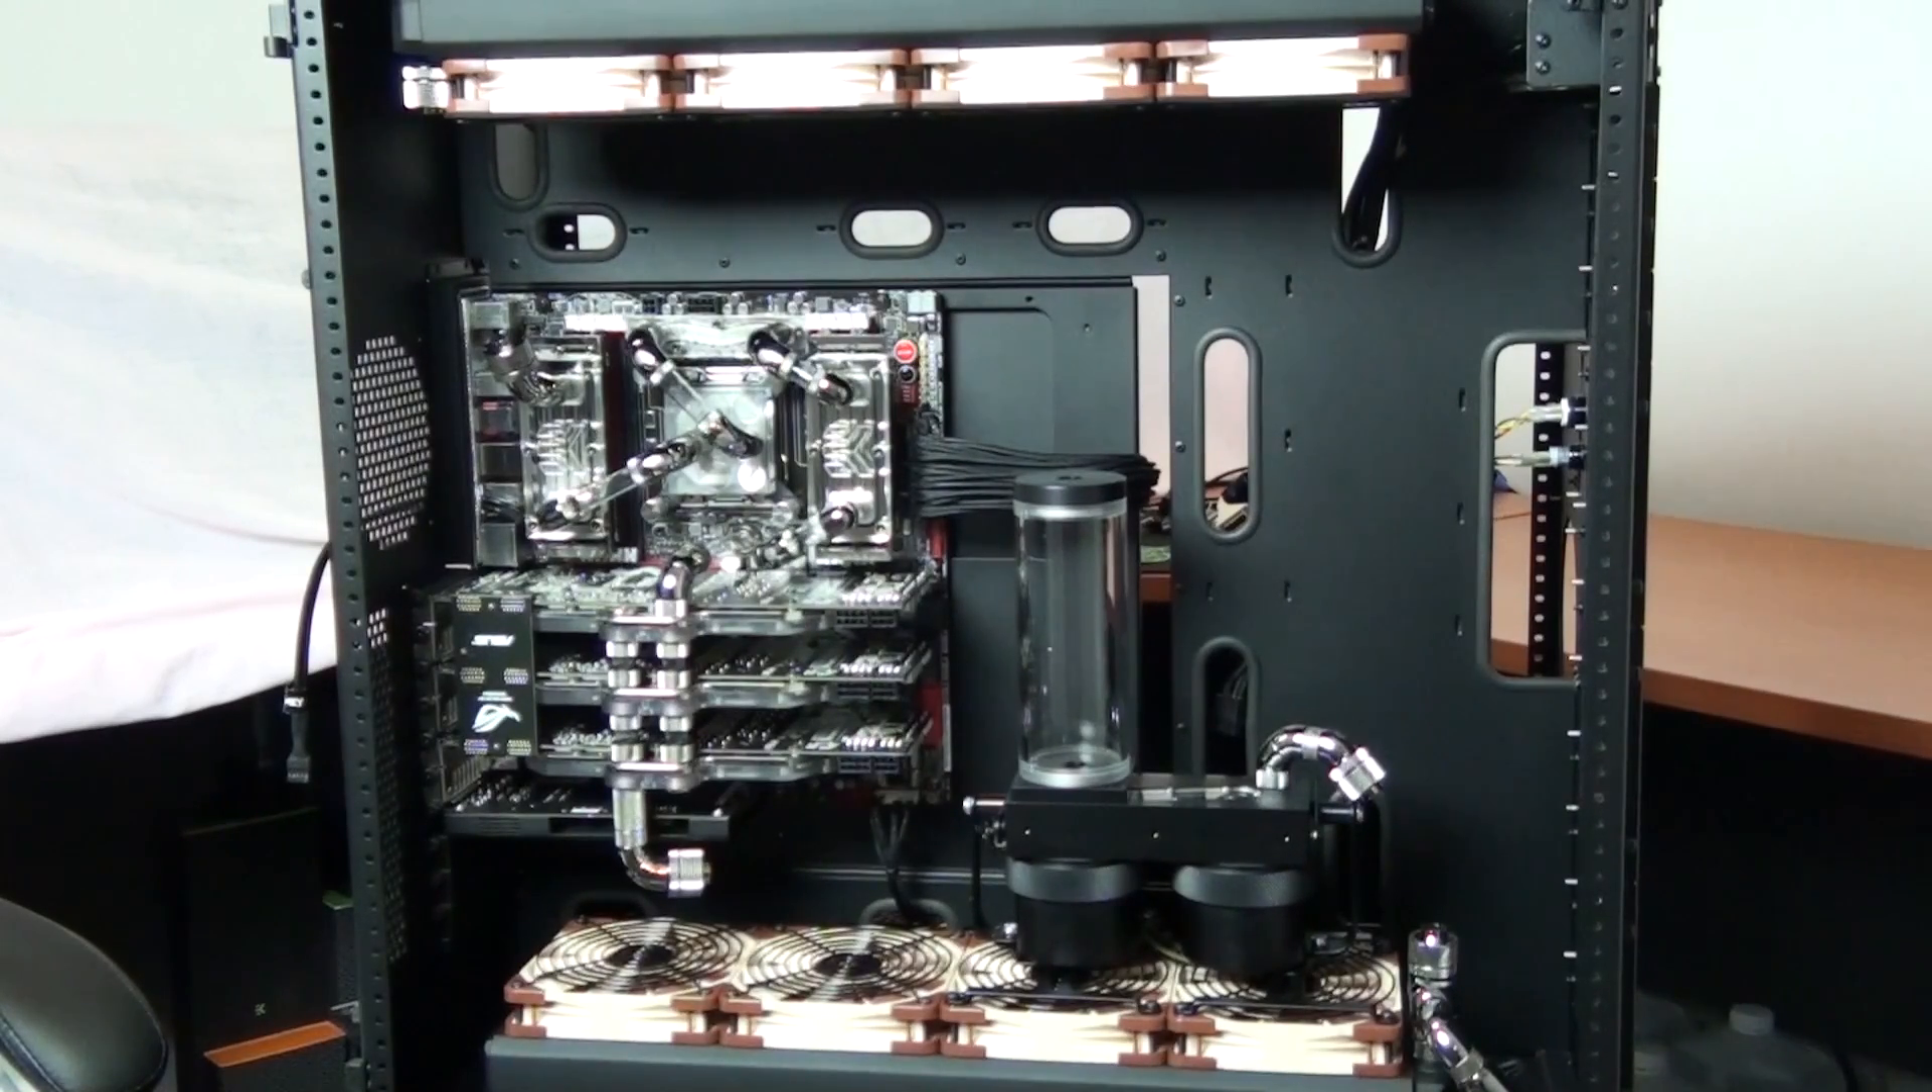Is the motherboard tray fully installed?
Yes.